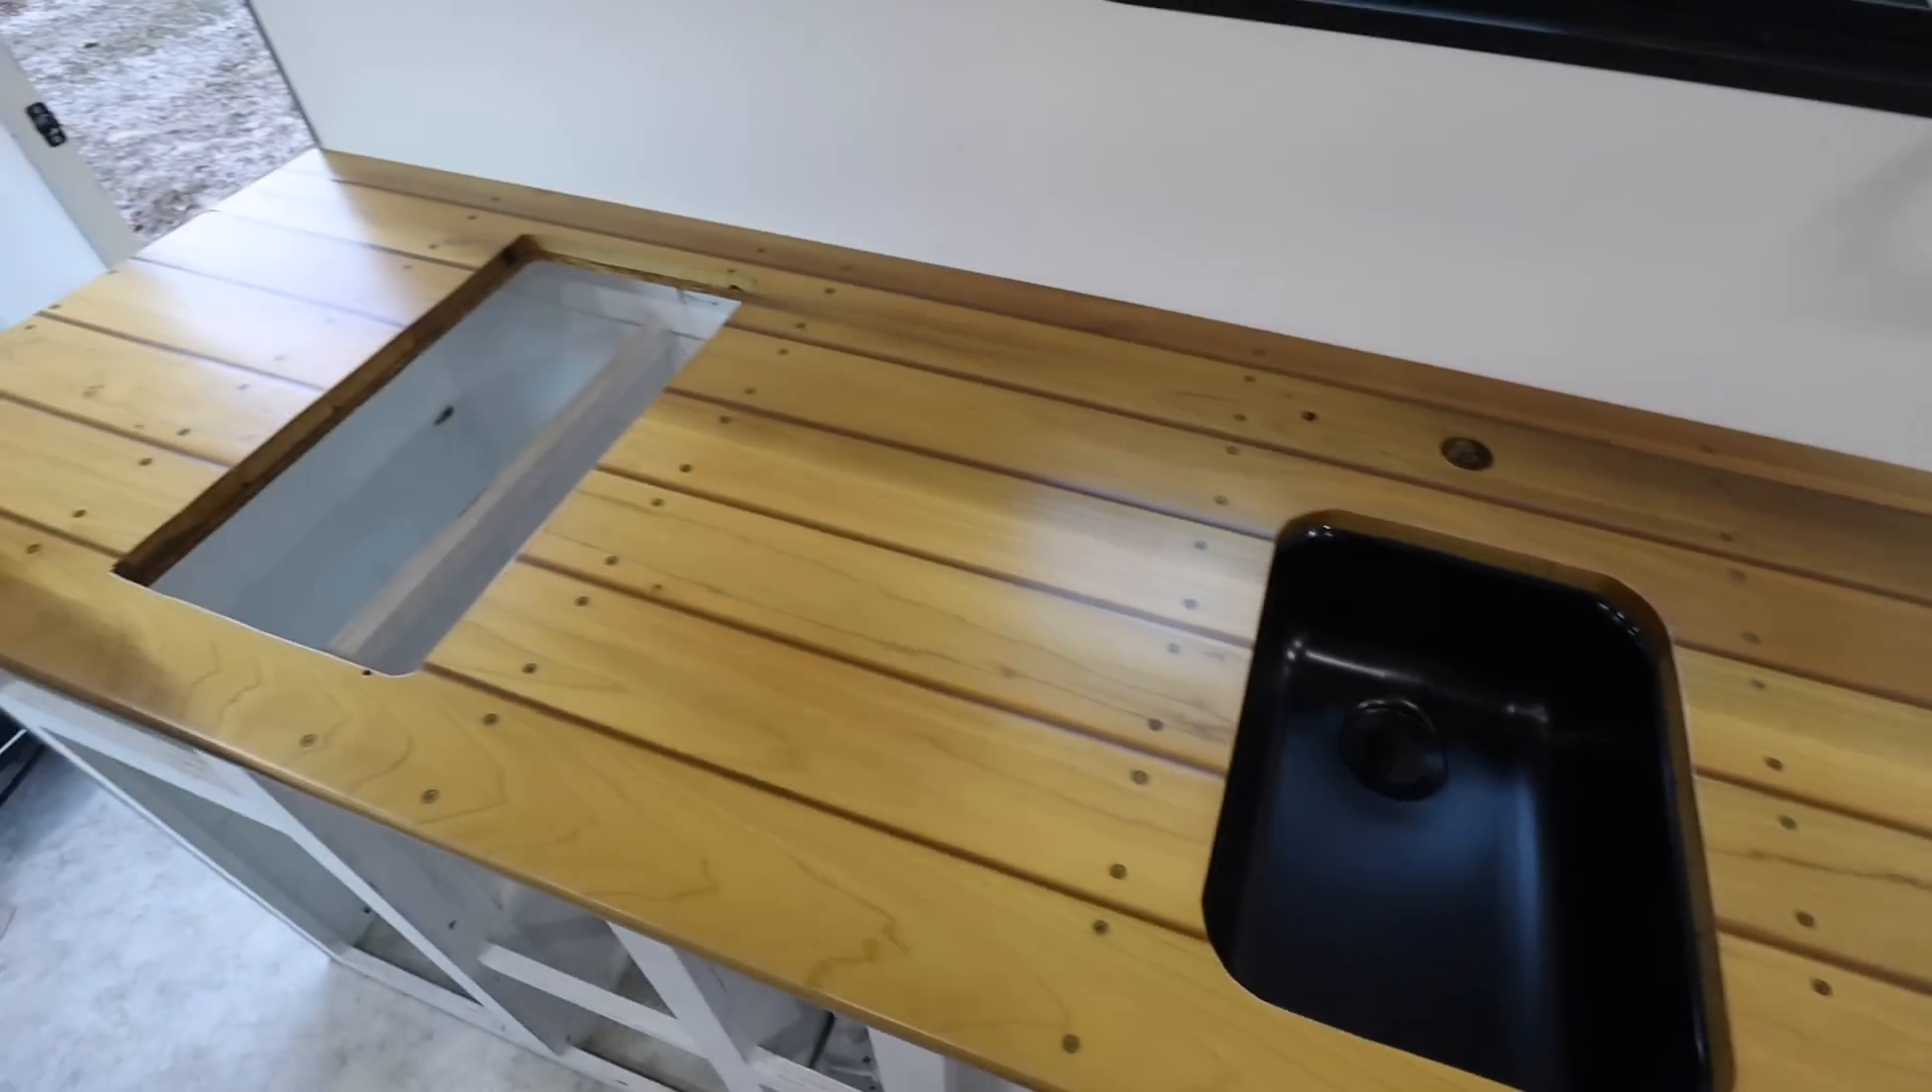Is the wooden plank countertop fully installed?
Yes.